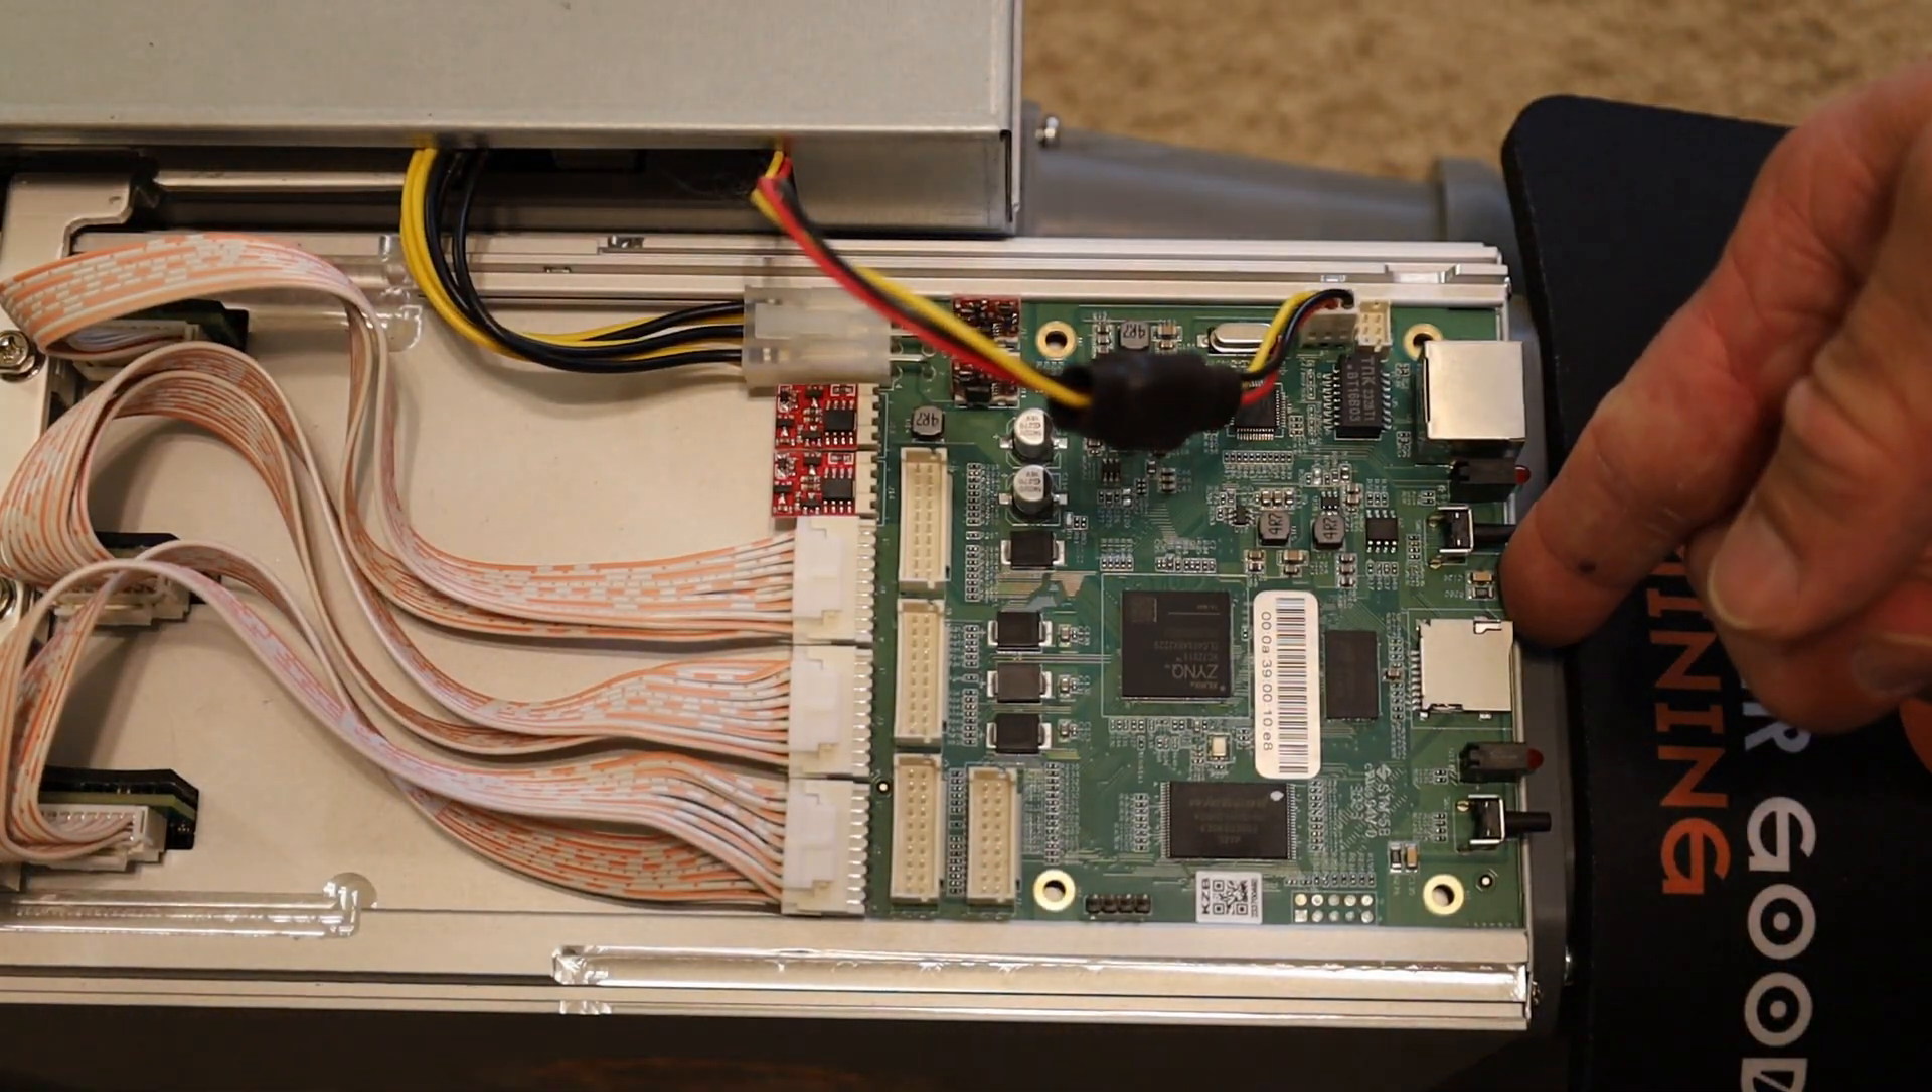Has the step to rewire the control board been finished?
Yes.